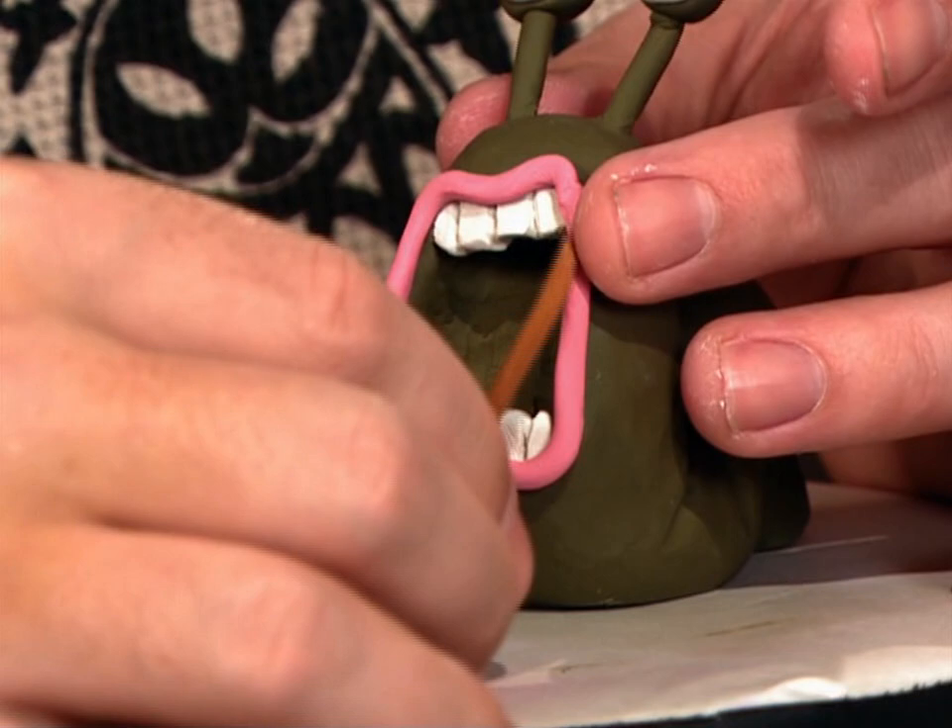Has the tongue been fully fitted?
No.